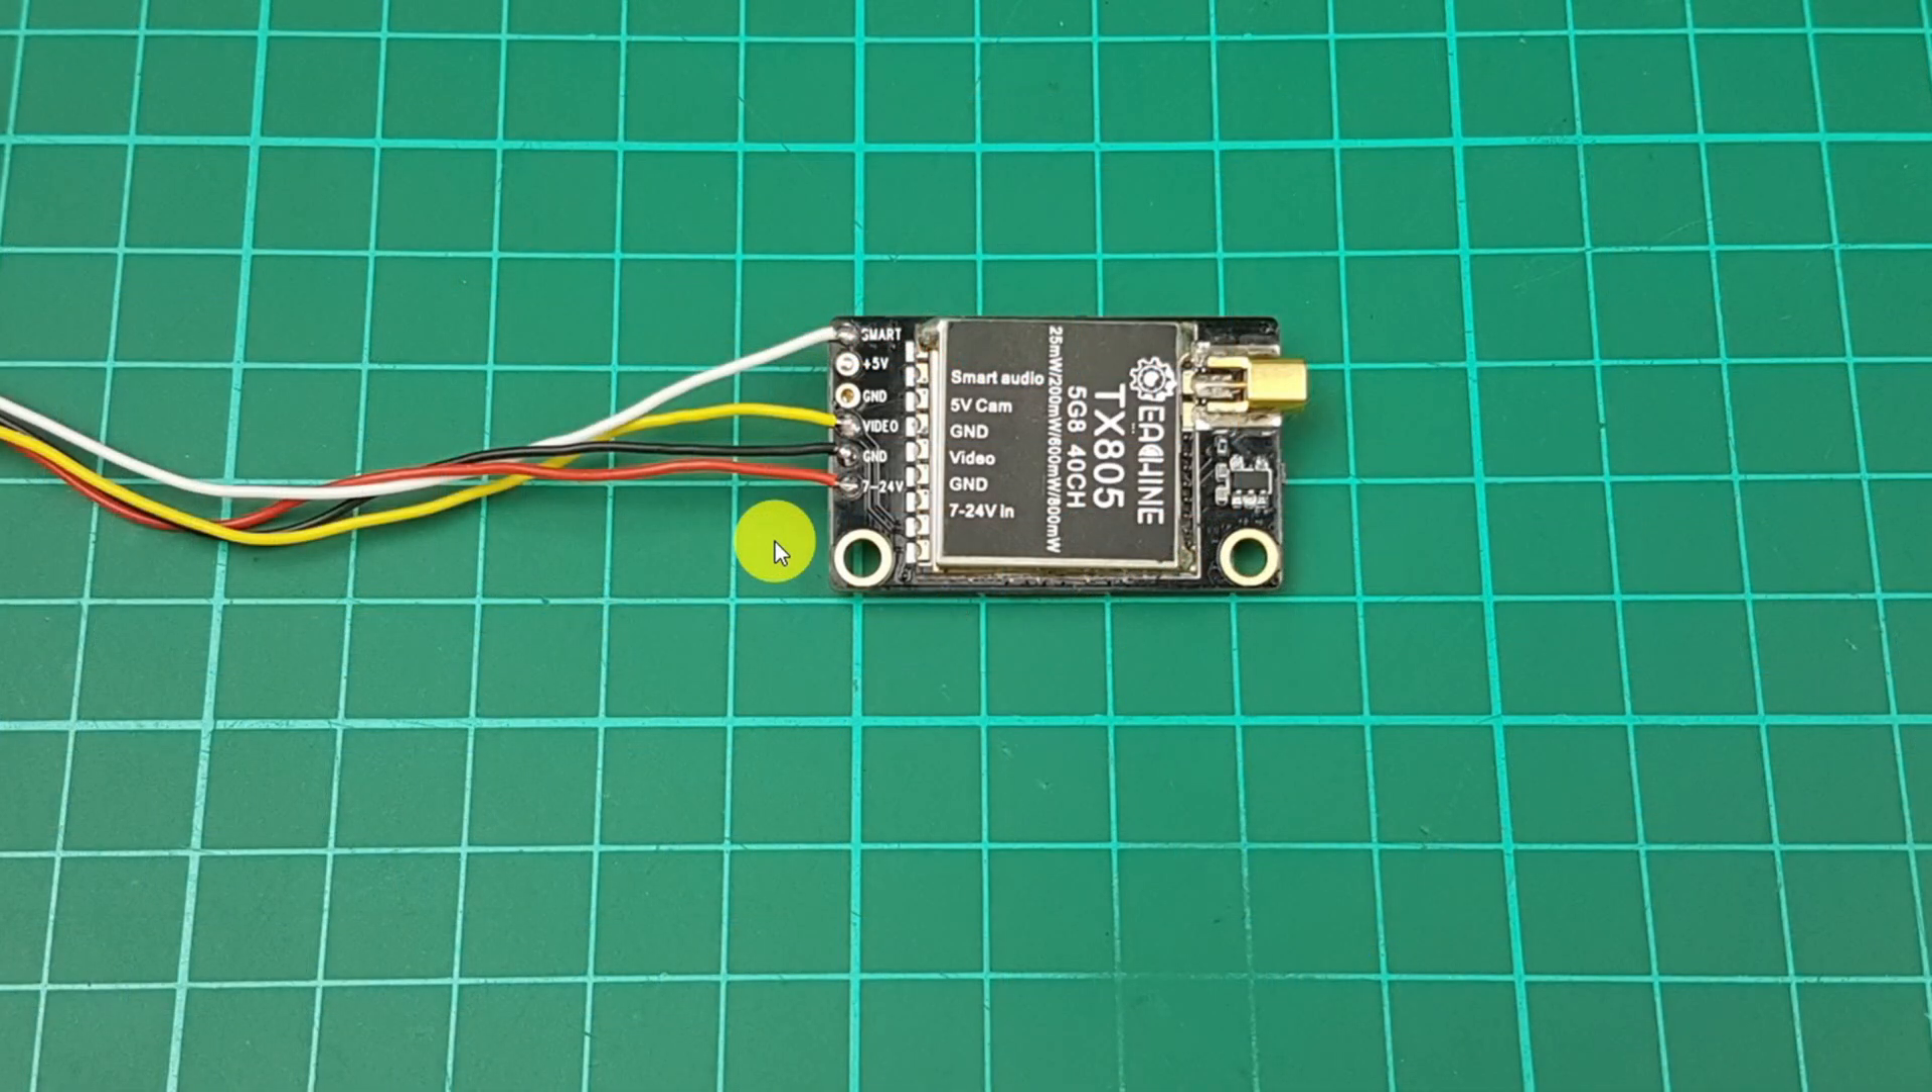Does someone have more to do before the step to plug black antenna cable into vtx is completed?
Yes.